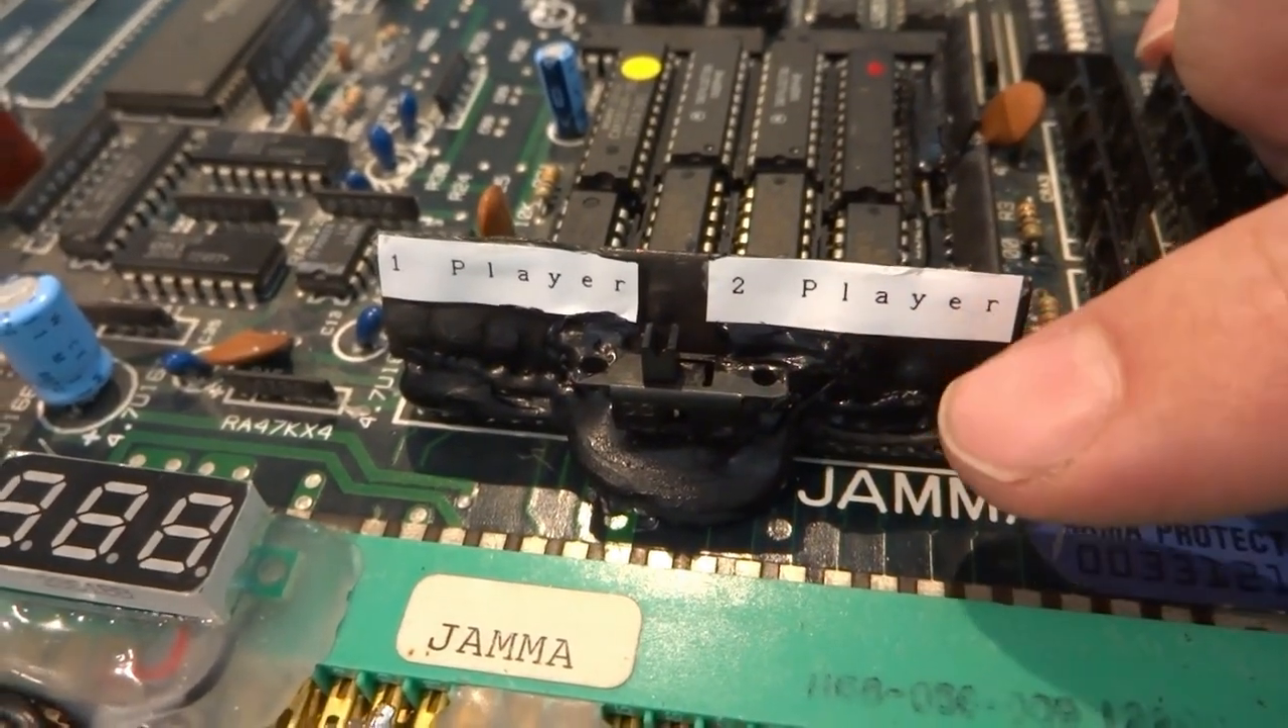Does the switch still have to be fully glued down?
No.